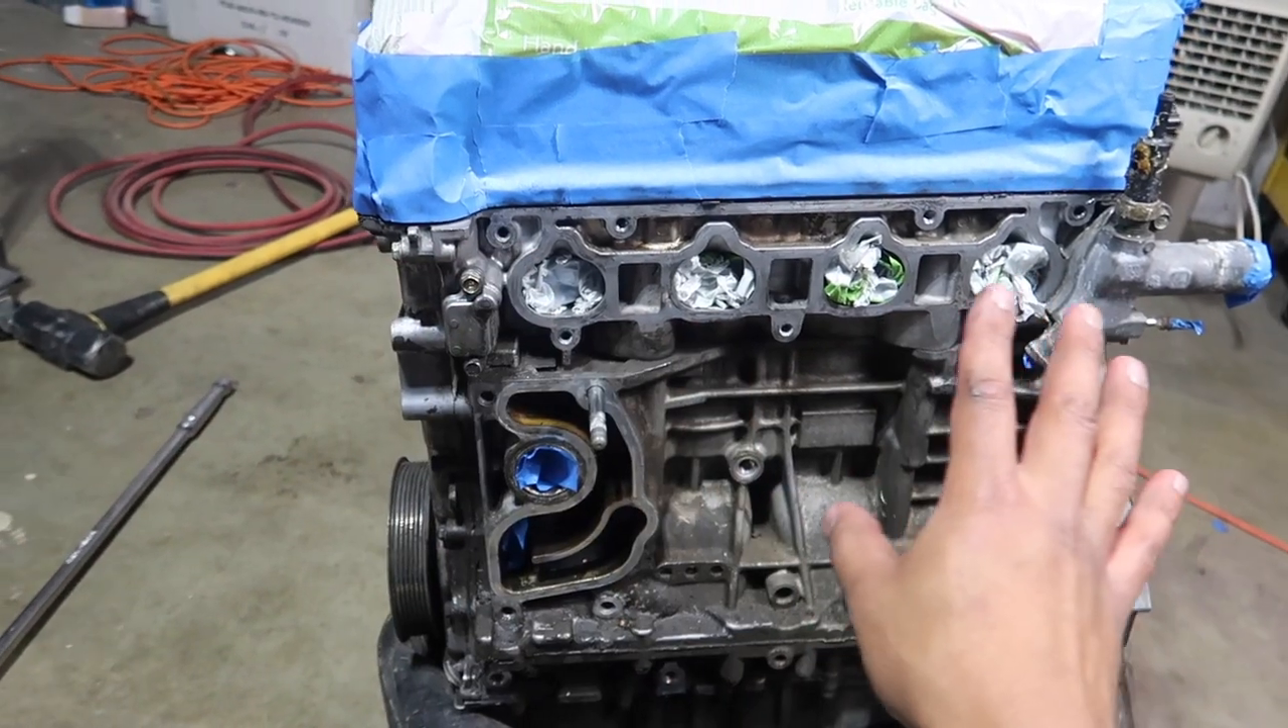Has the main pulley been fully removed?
No.